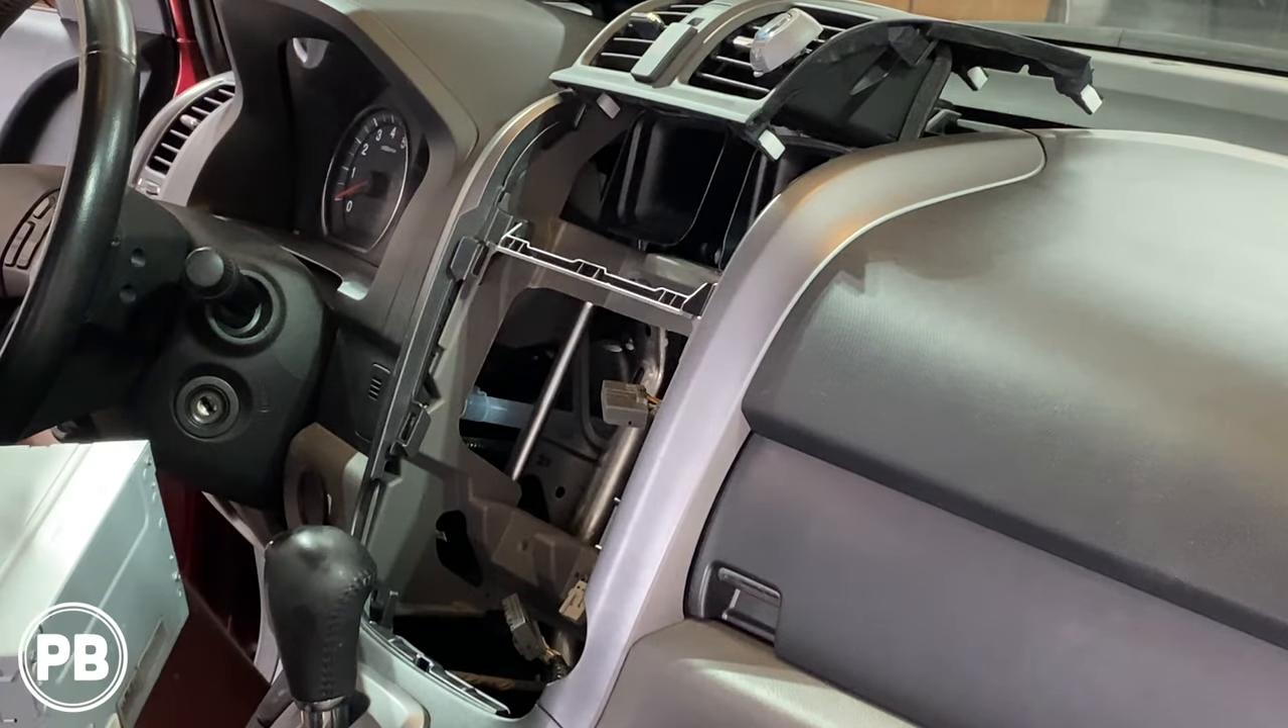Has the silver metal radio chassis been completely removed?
Yes.